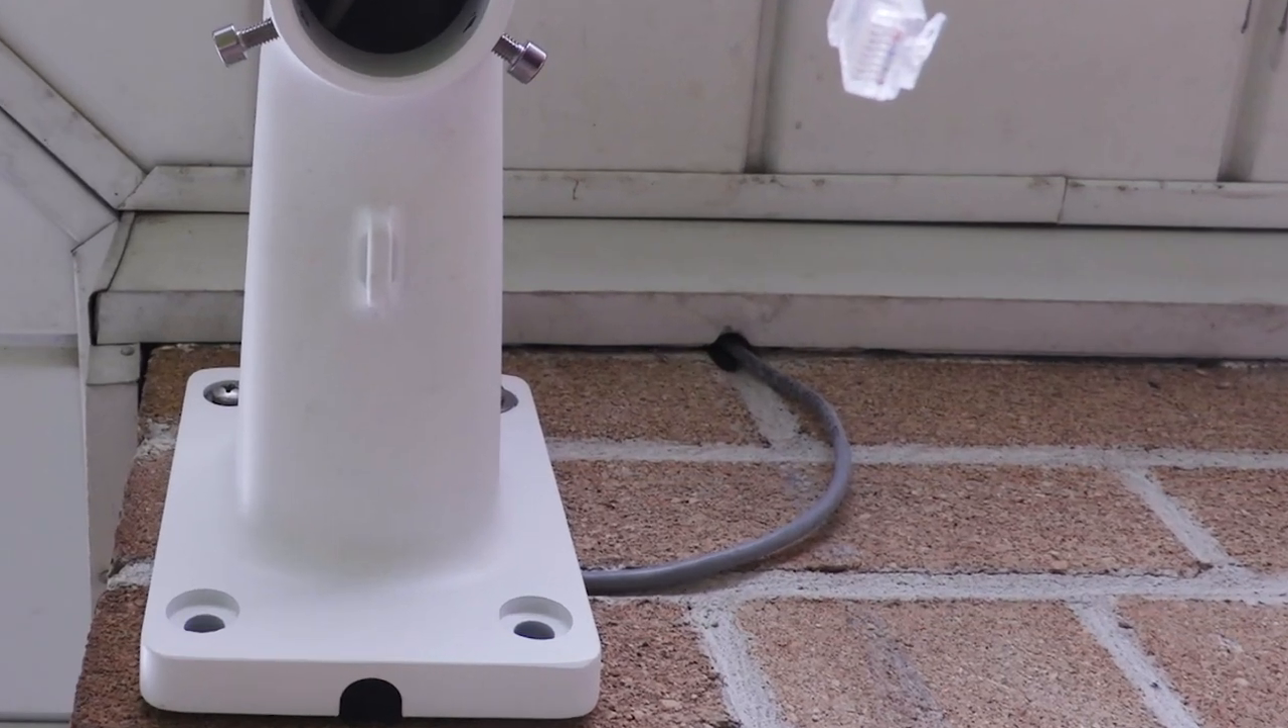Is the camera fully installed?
No.